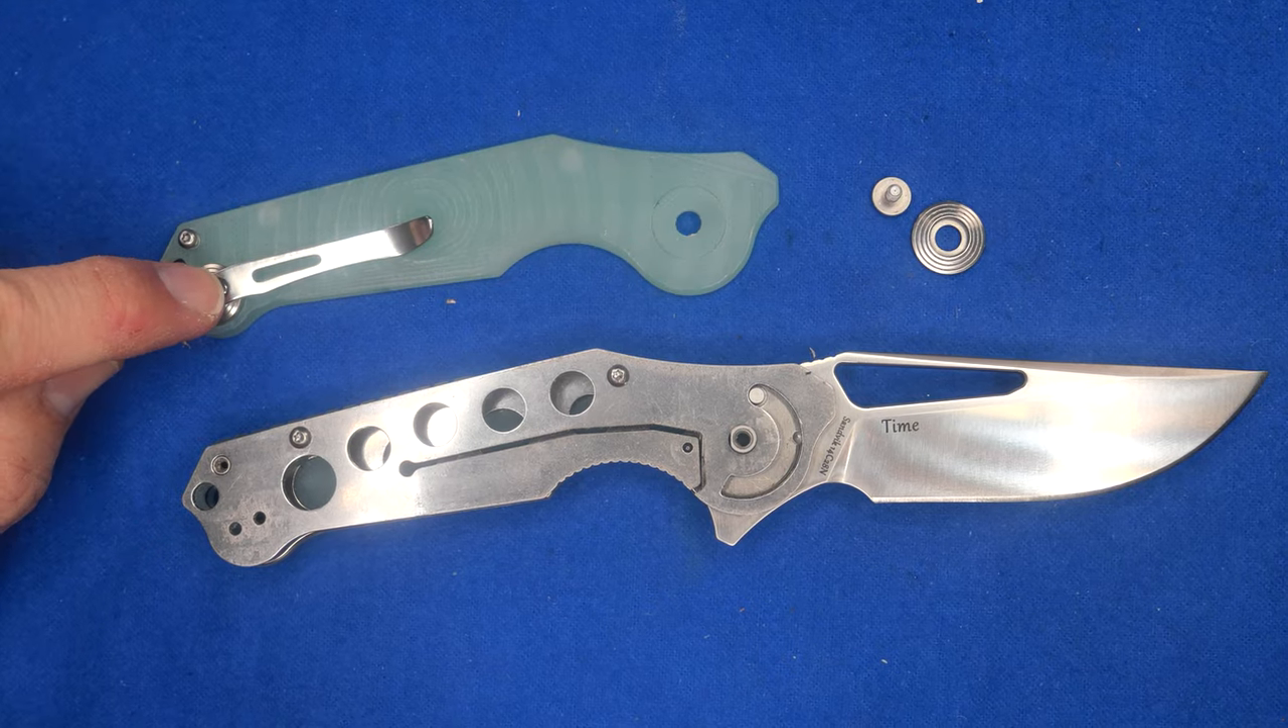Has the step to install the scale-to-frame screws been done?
No.